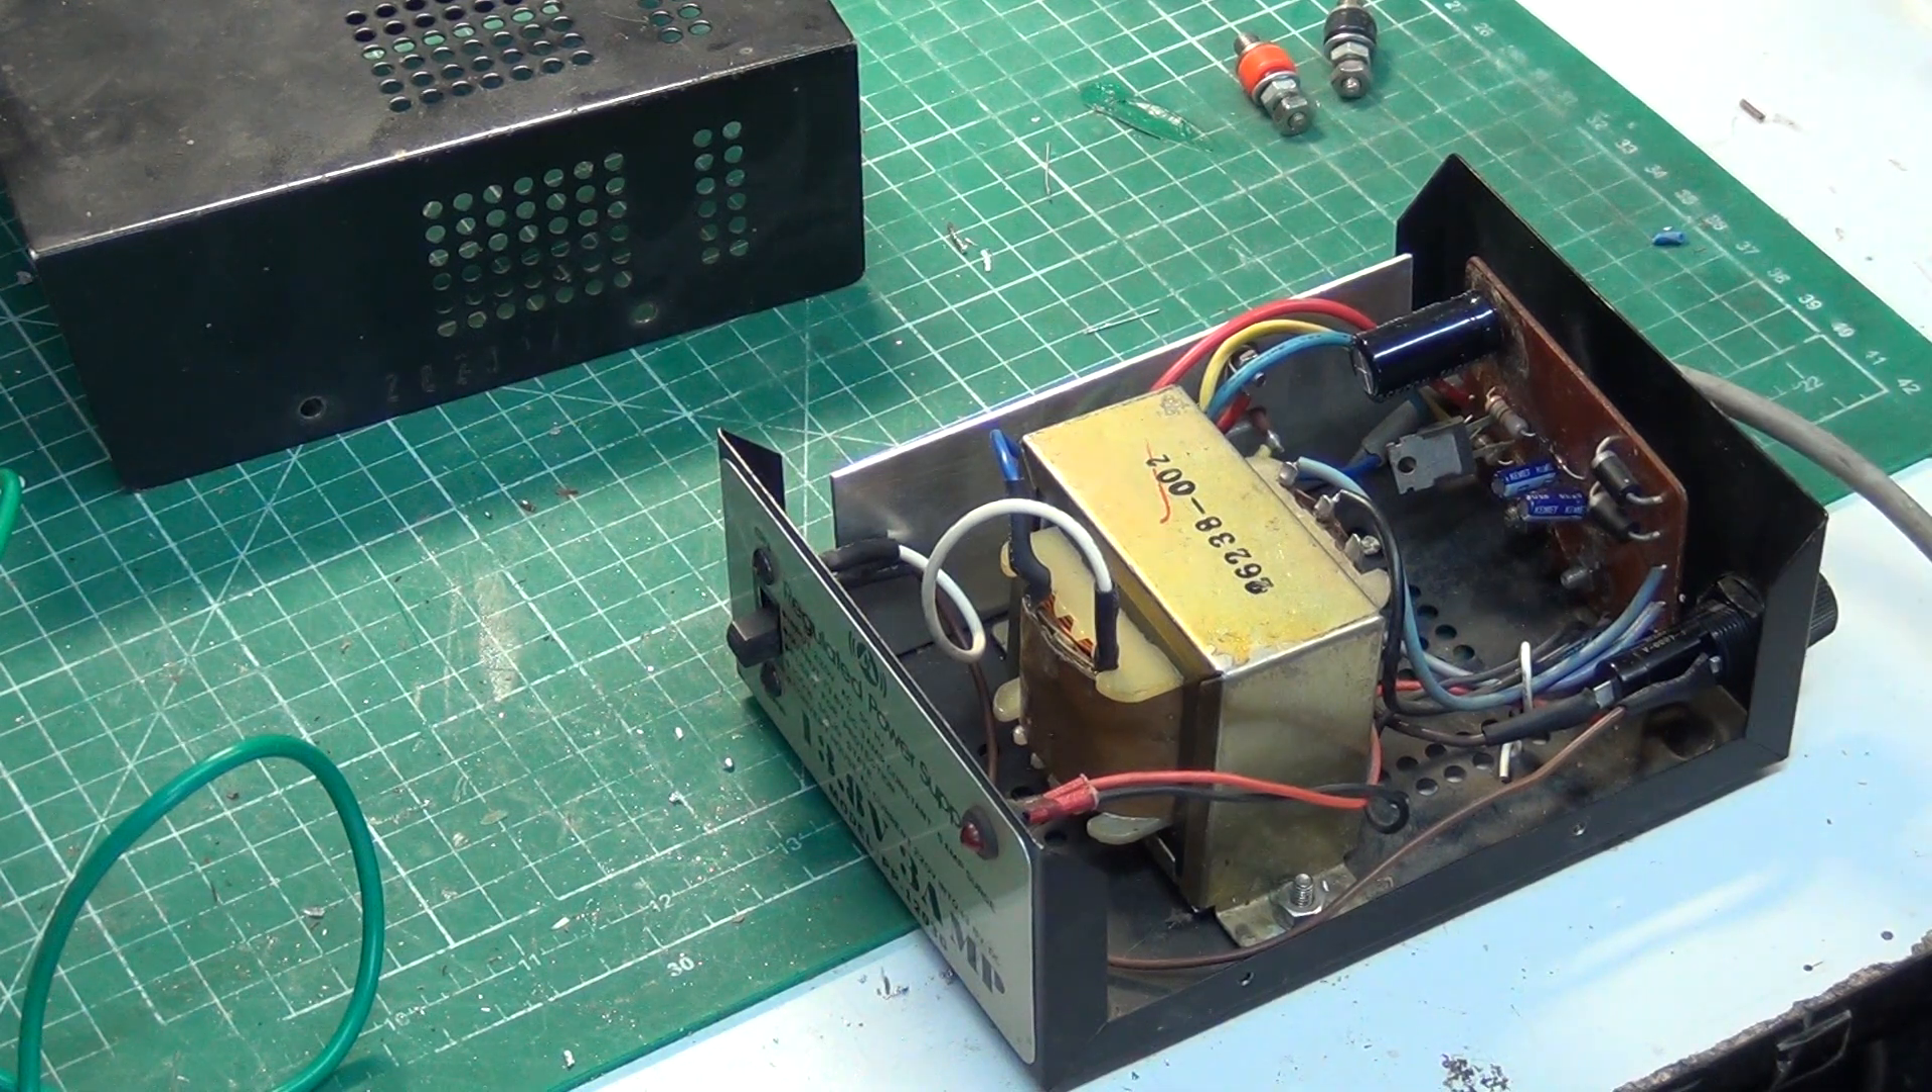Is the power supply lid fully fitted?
No.